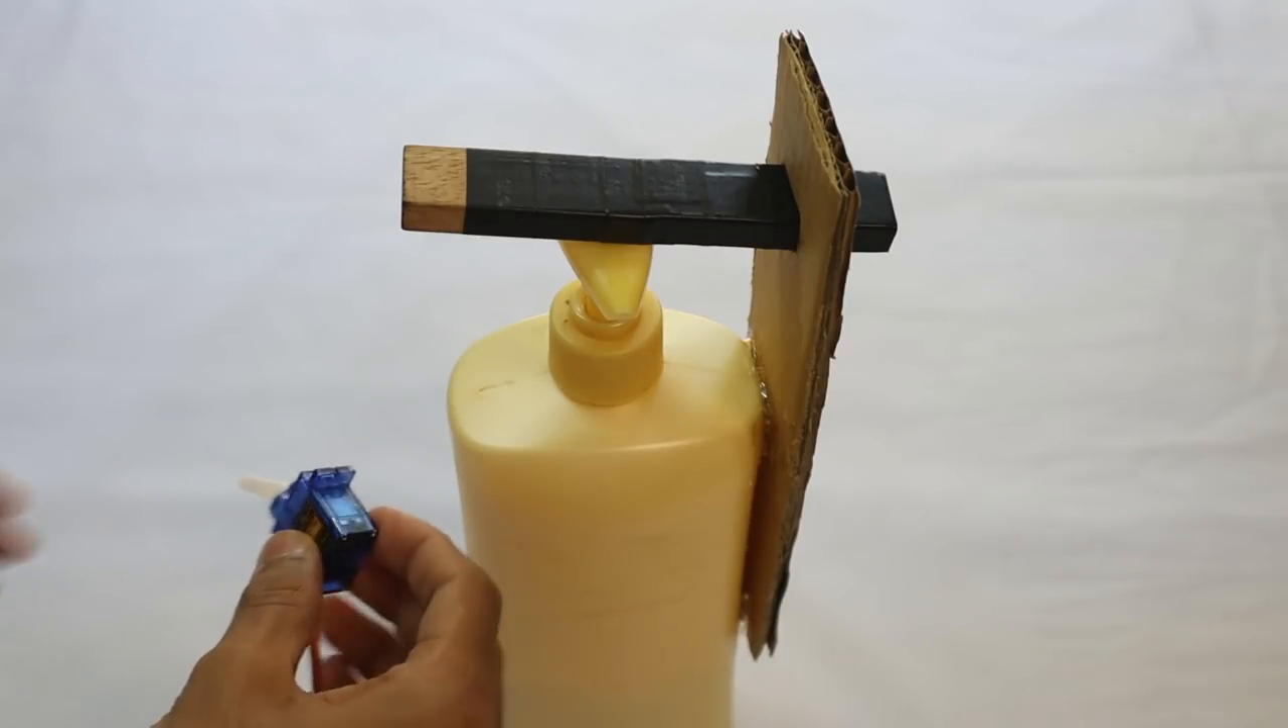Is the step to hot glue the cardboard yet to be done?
No.